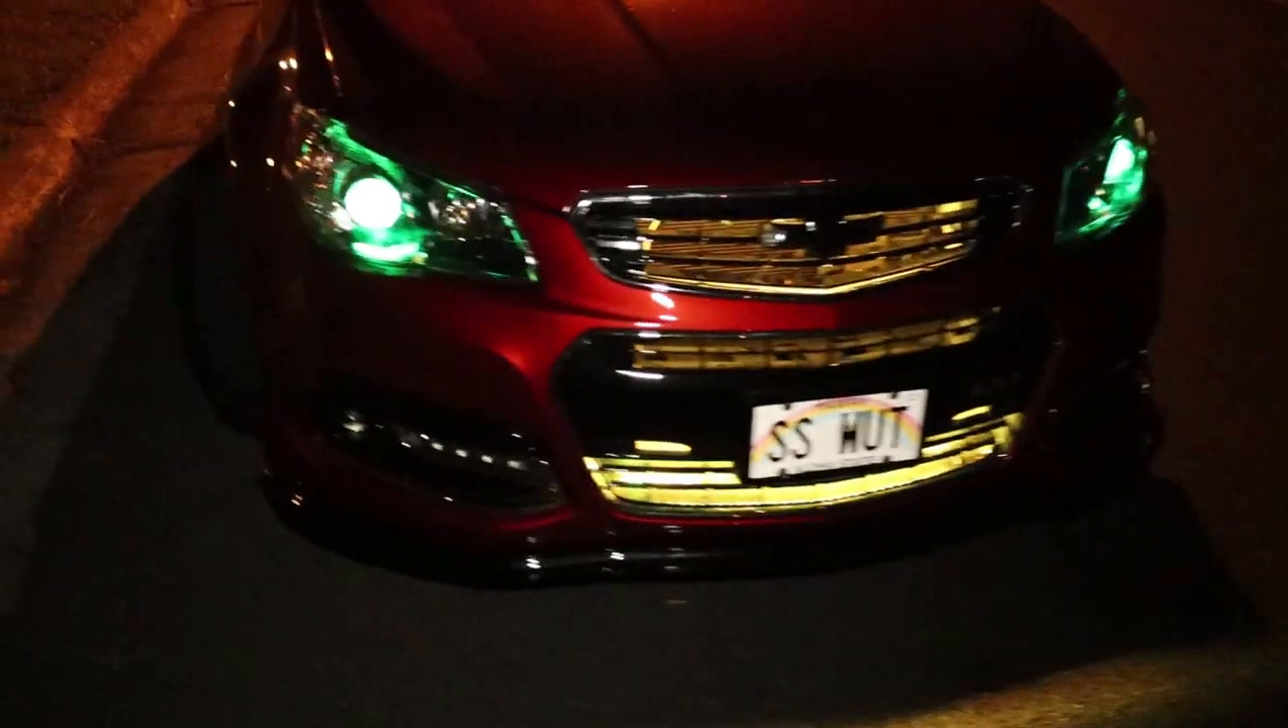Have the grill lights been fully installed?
Yes.